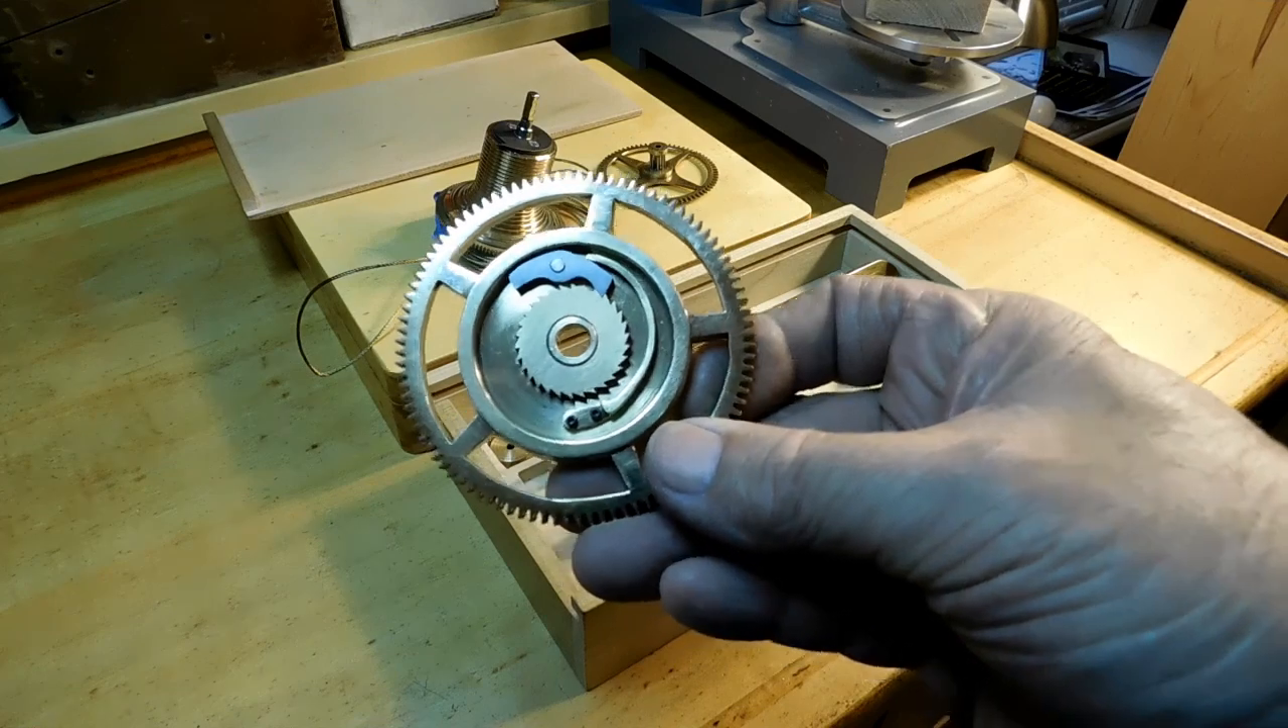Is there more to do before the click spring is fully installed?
No.